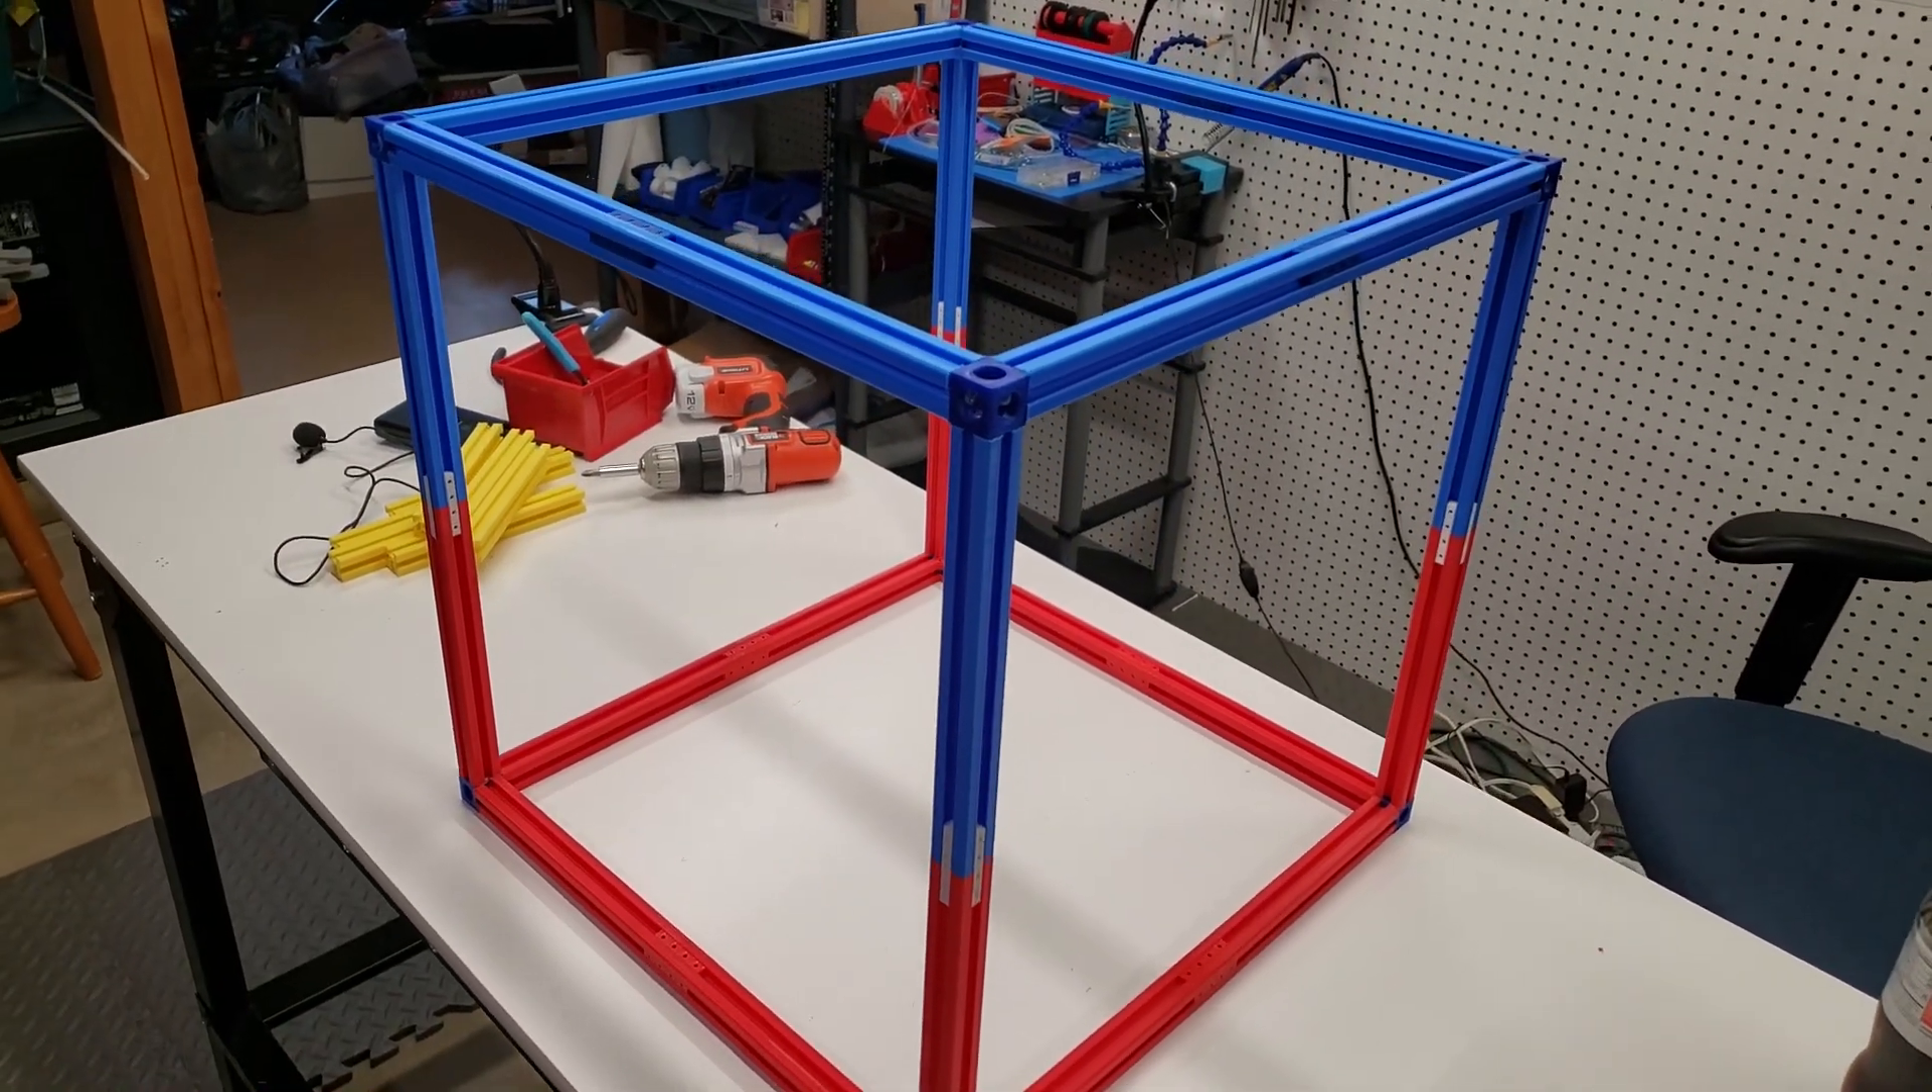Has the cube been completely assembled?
Yes.